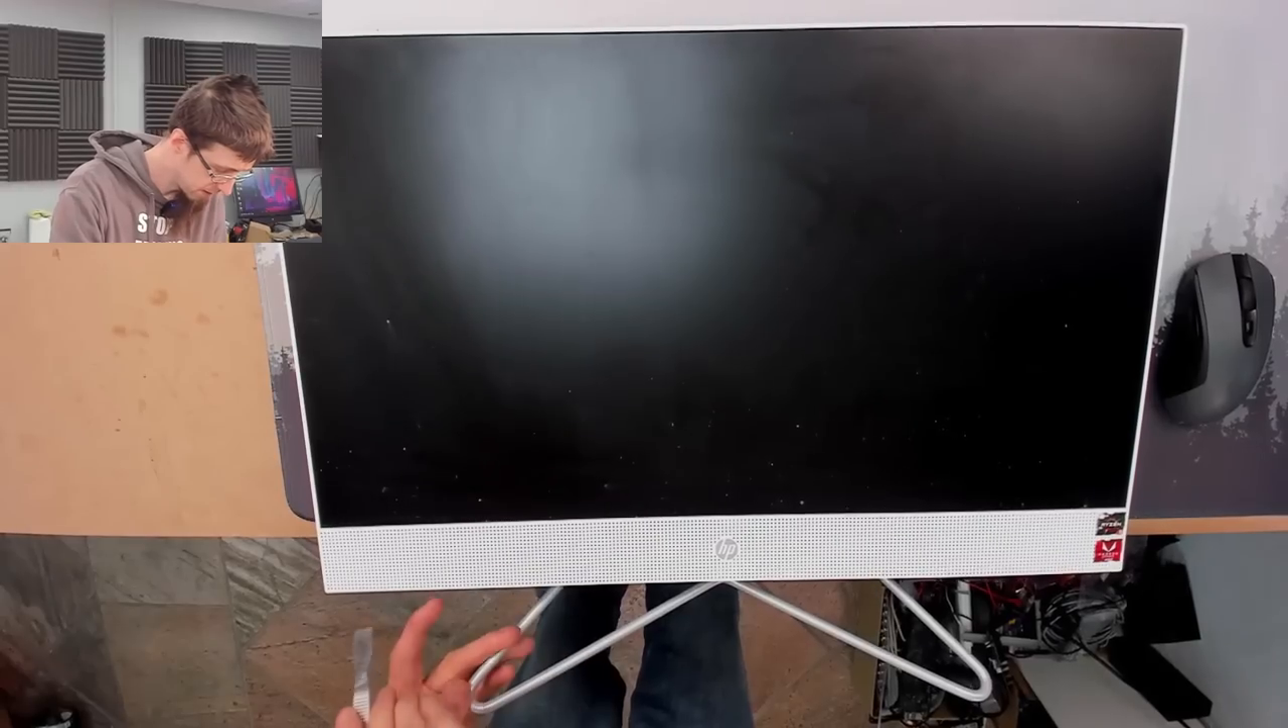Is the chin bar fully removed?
No.